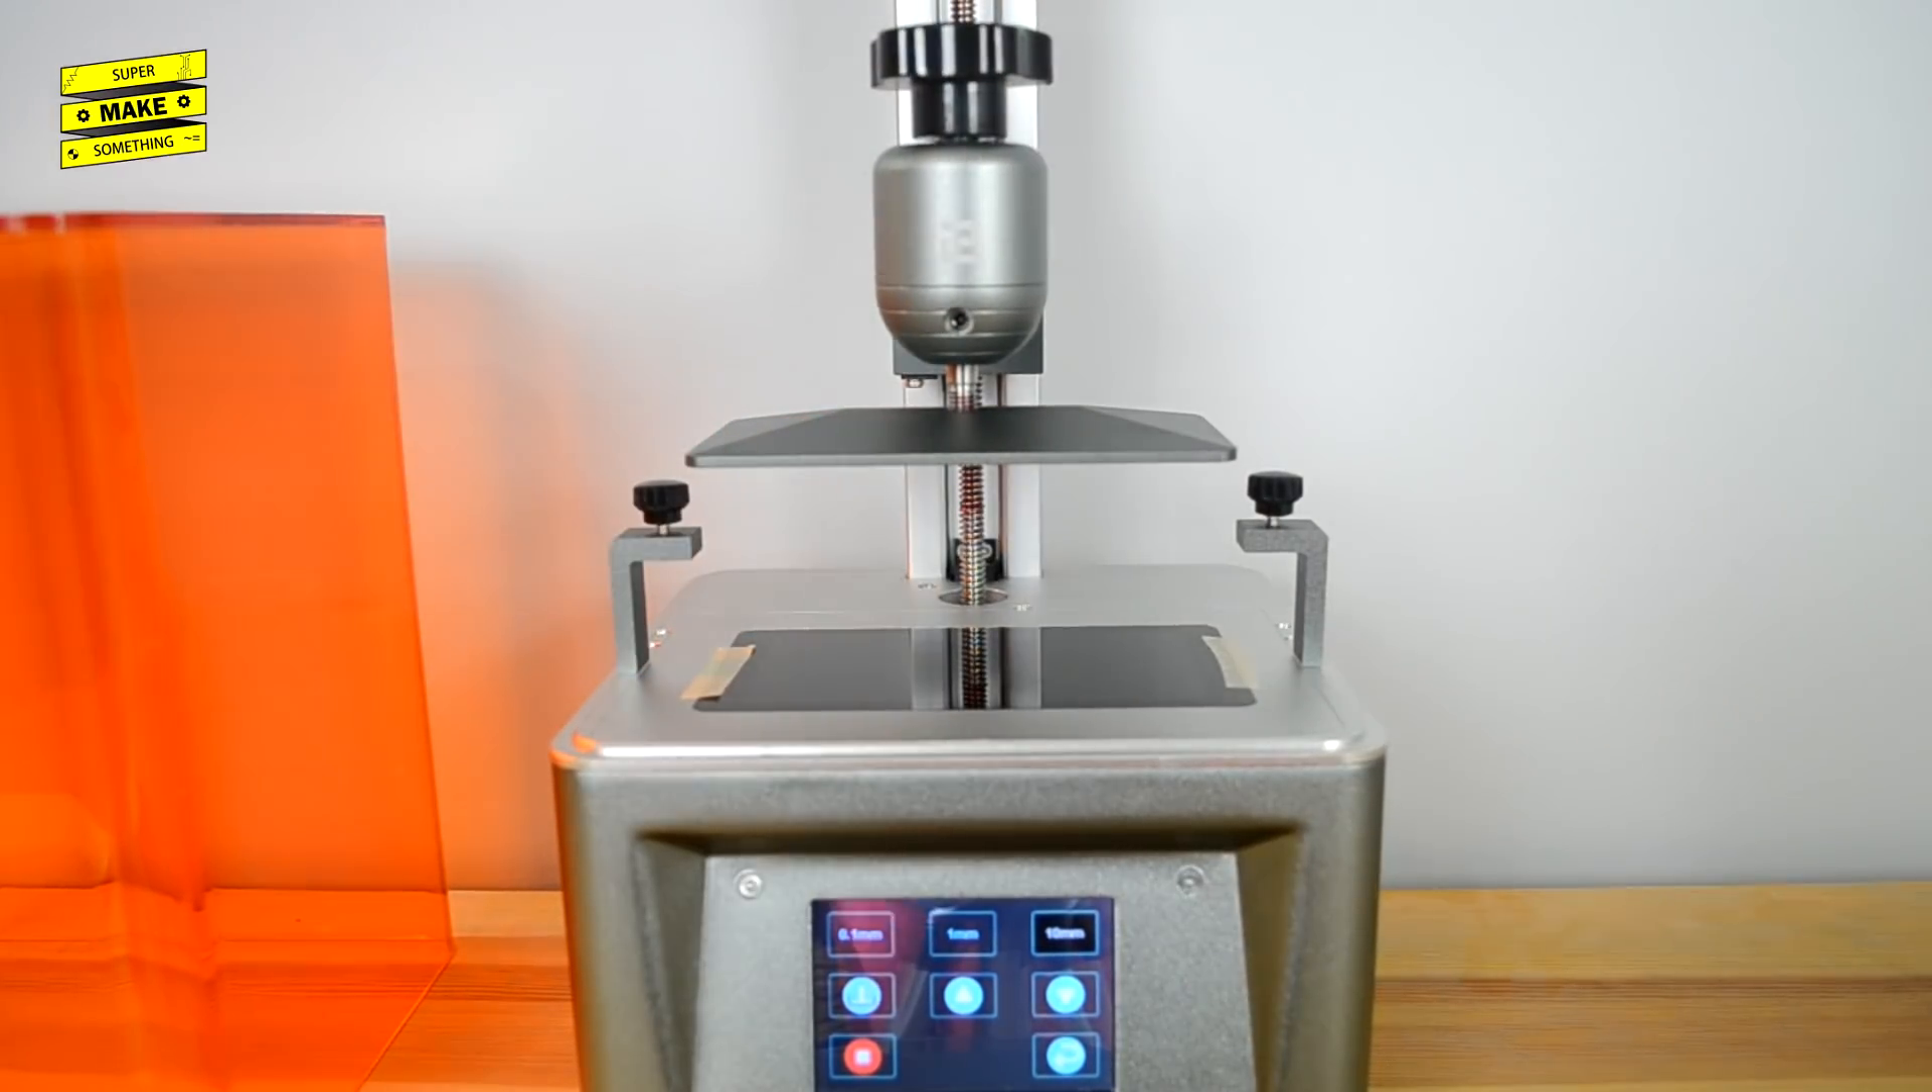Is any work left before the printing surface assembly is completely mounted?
No.